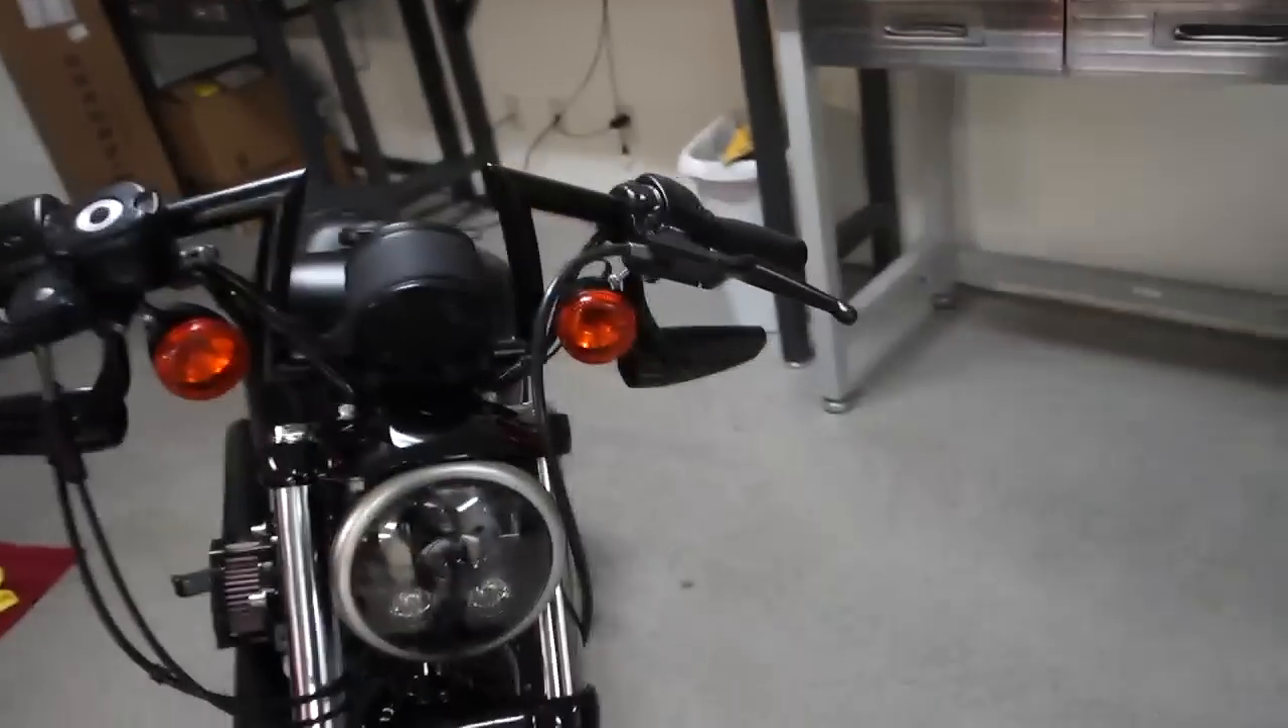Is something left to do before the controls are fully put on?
No.